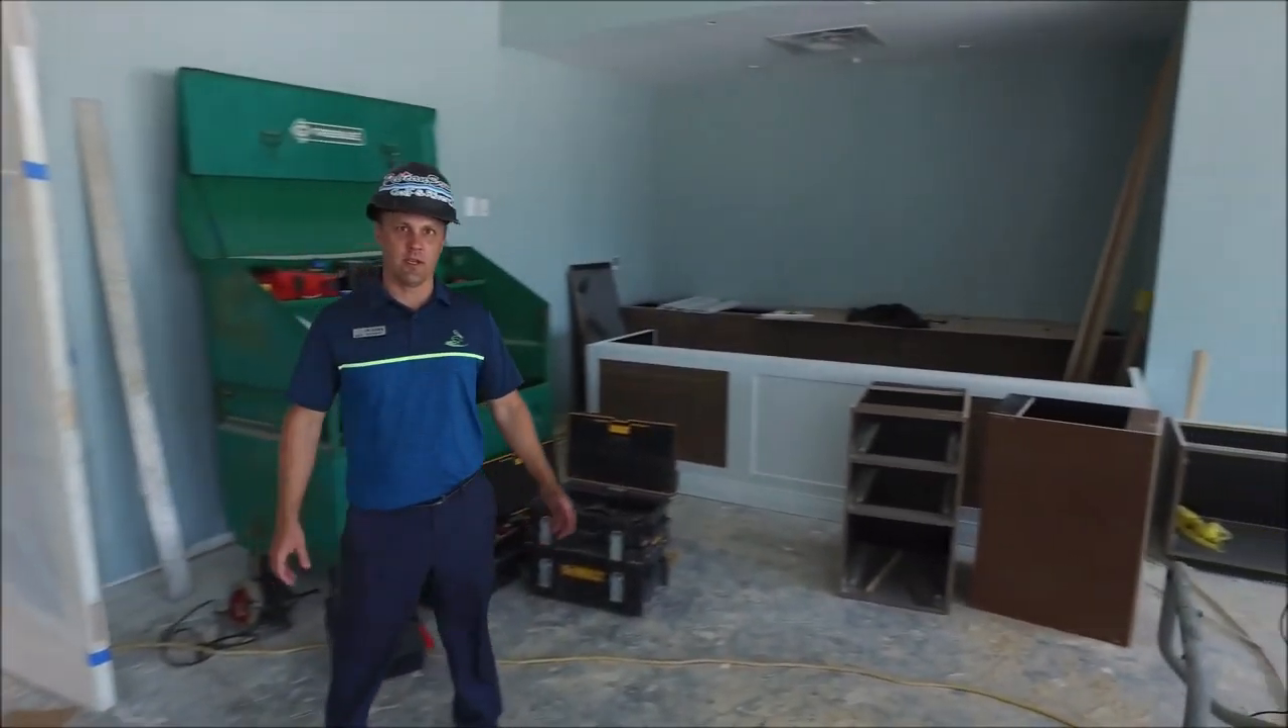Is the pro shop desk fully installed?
No.